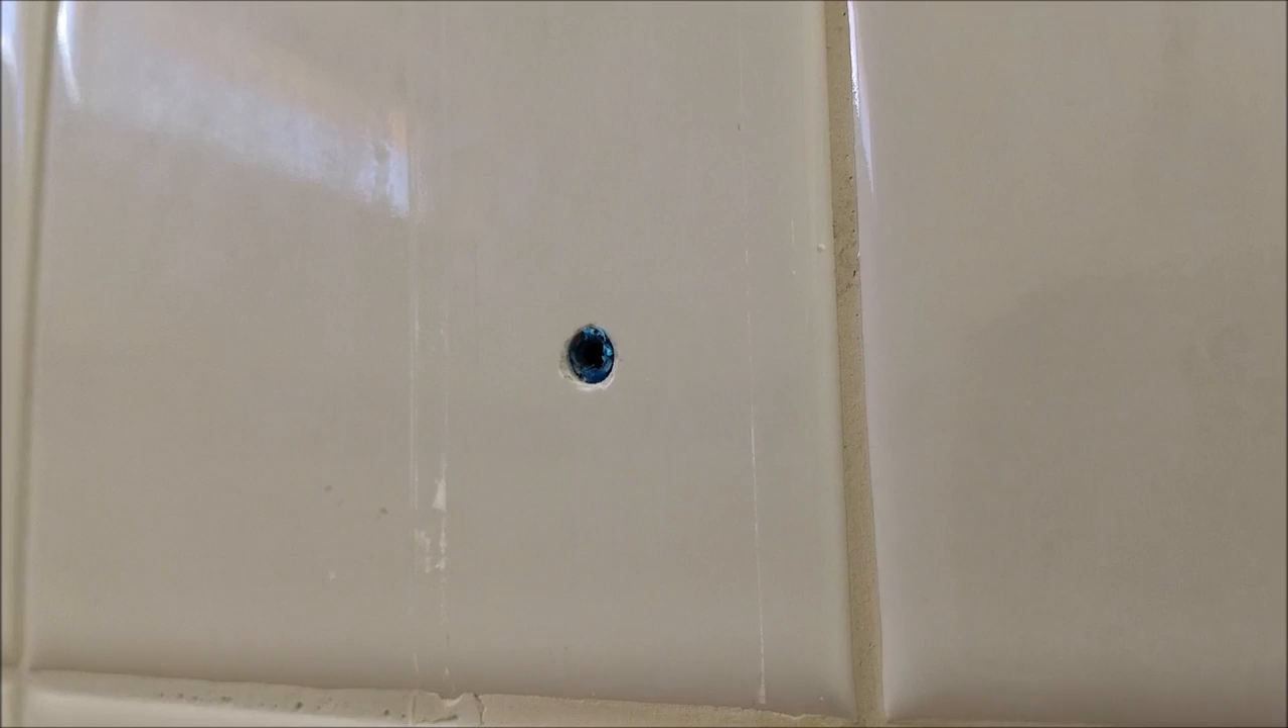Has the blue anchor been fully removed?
No.